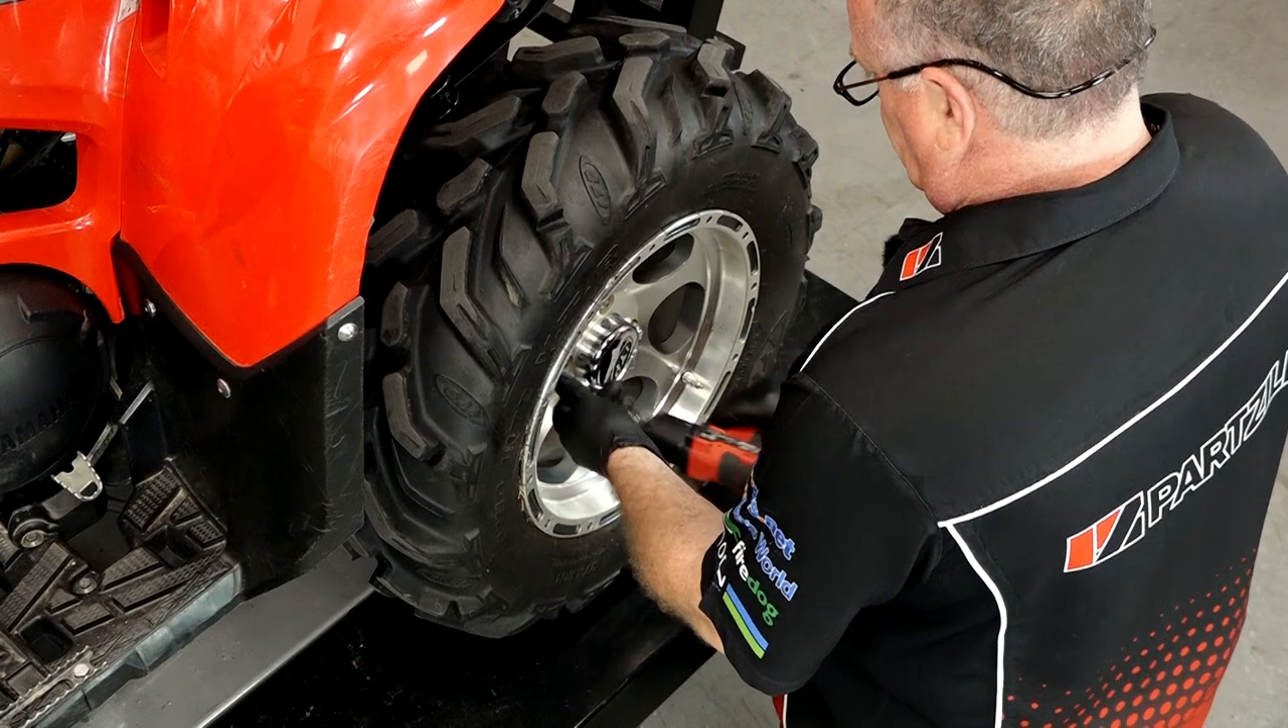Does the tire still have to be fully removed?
Yes.